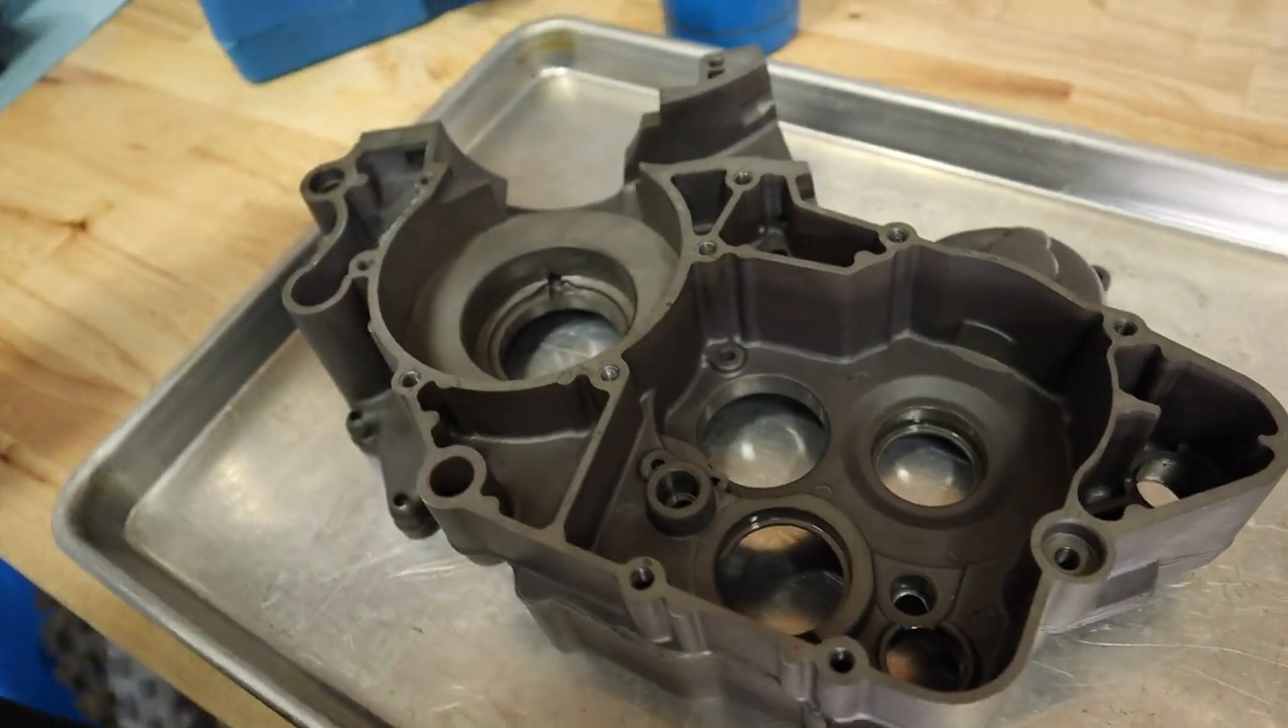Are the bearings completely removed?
Yes.